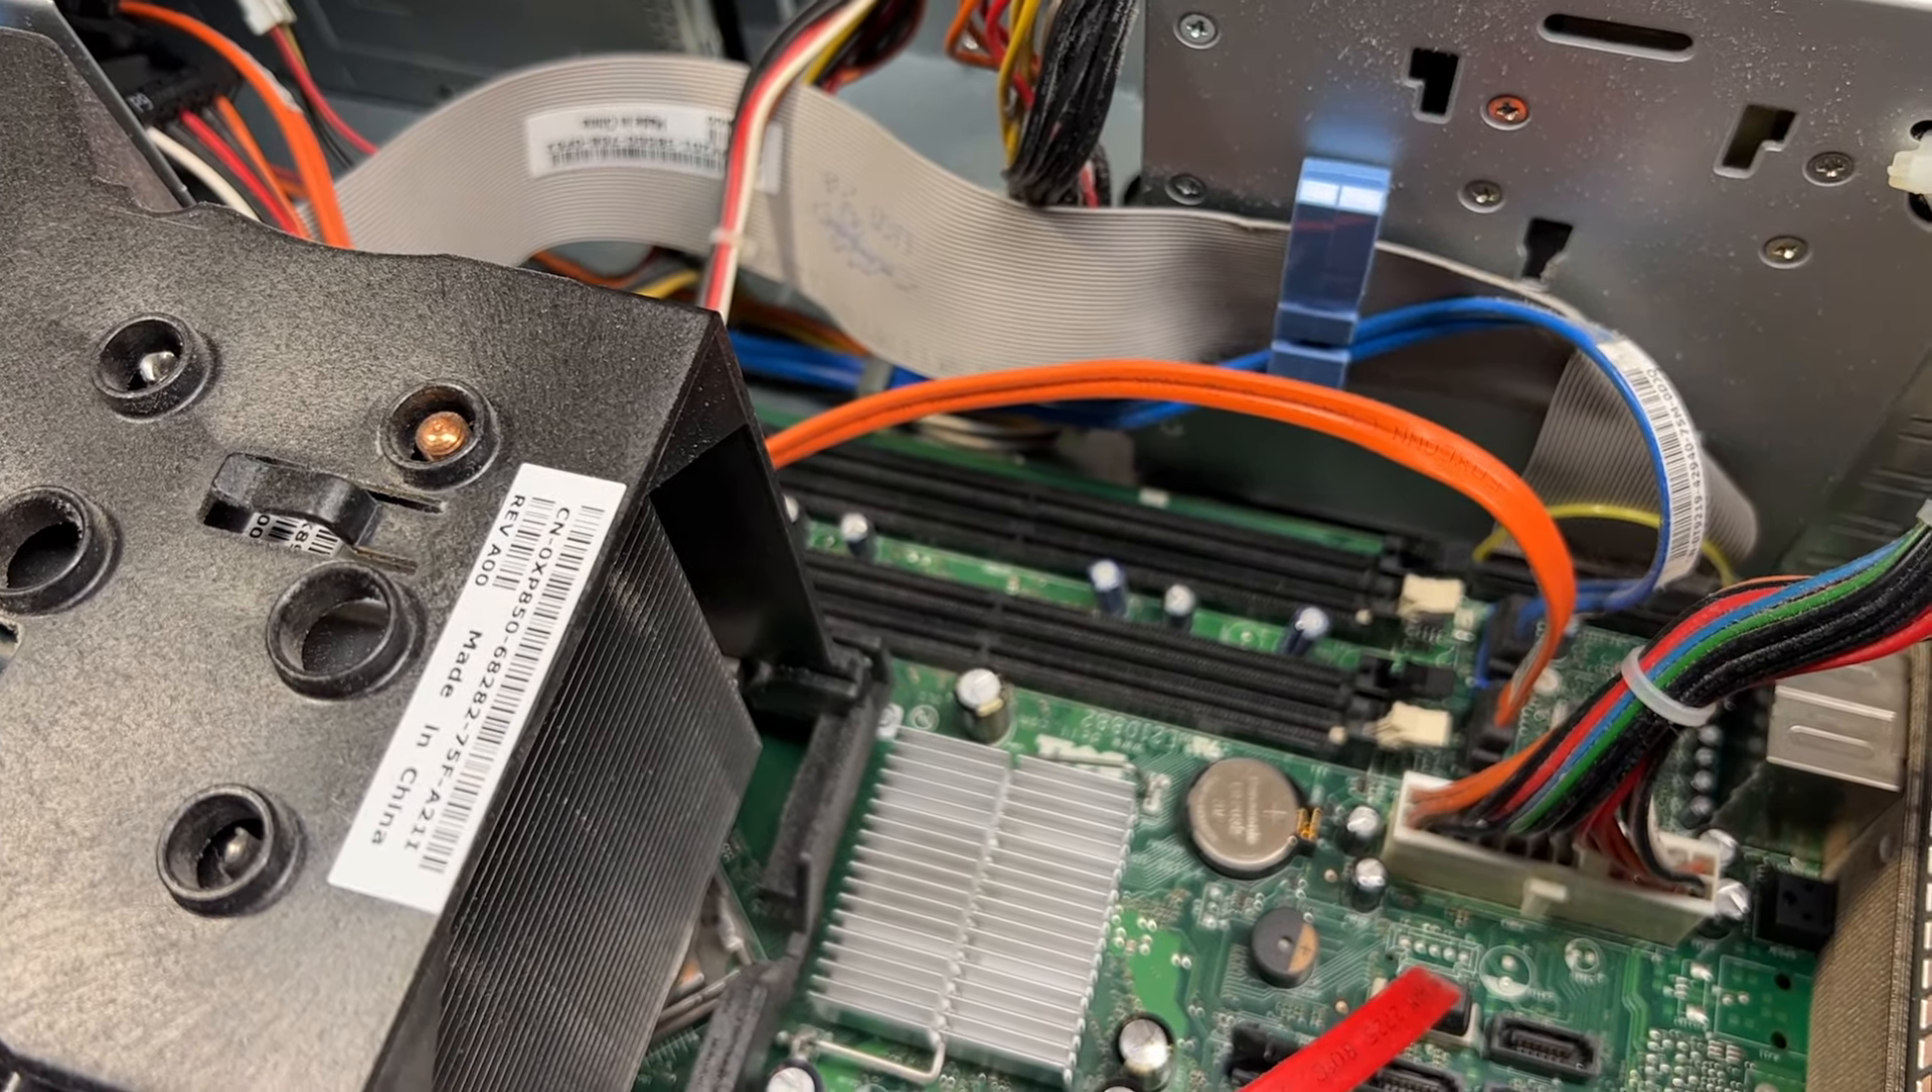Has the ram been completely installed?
No.